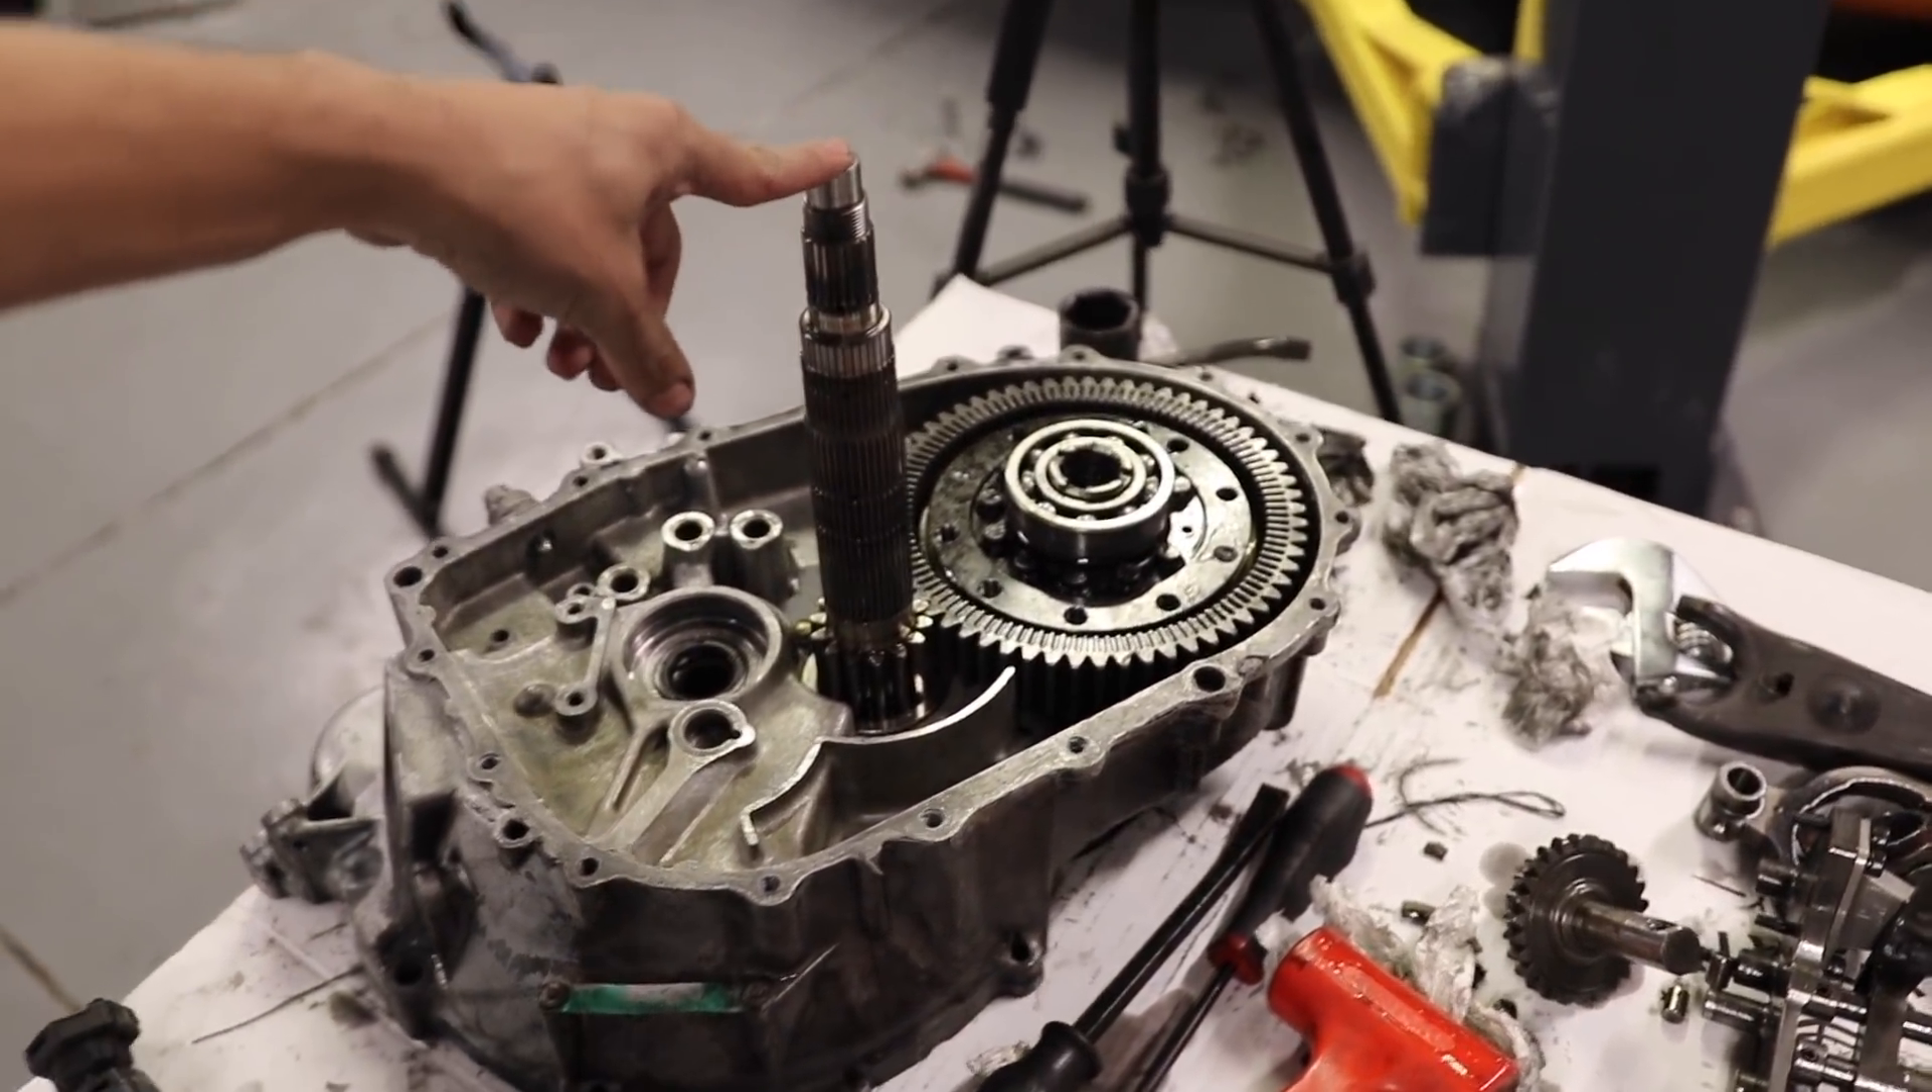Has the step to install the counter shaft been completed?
Yes.